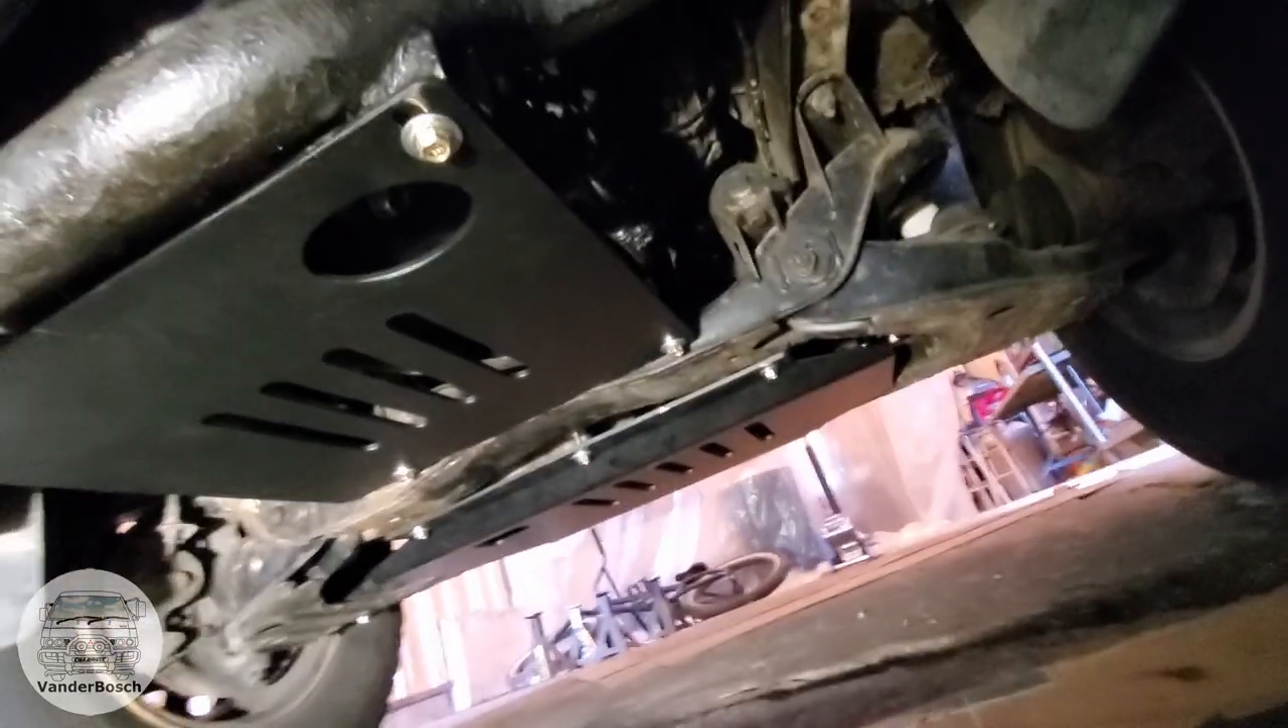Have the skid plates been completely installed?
Yes.